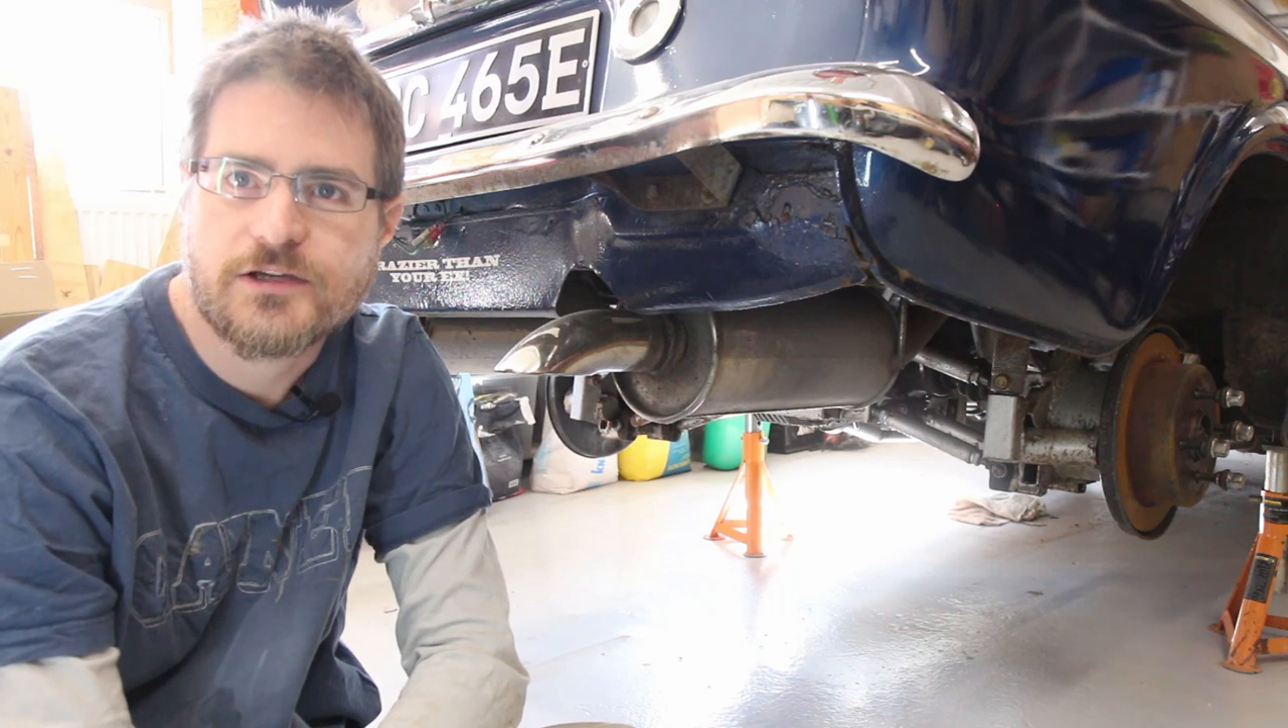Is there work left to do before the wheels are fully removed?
No.